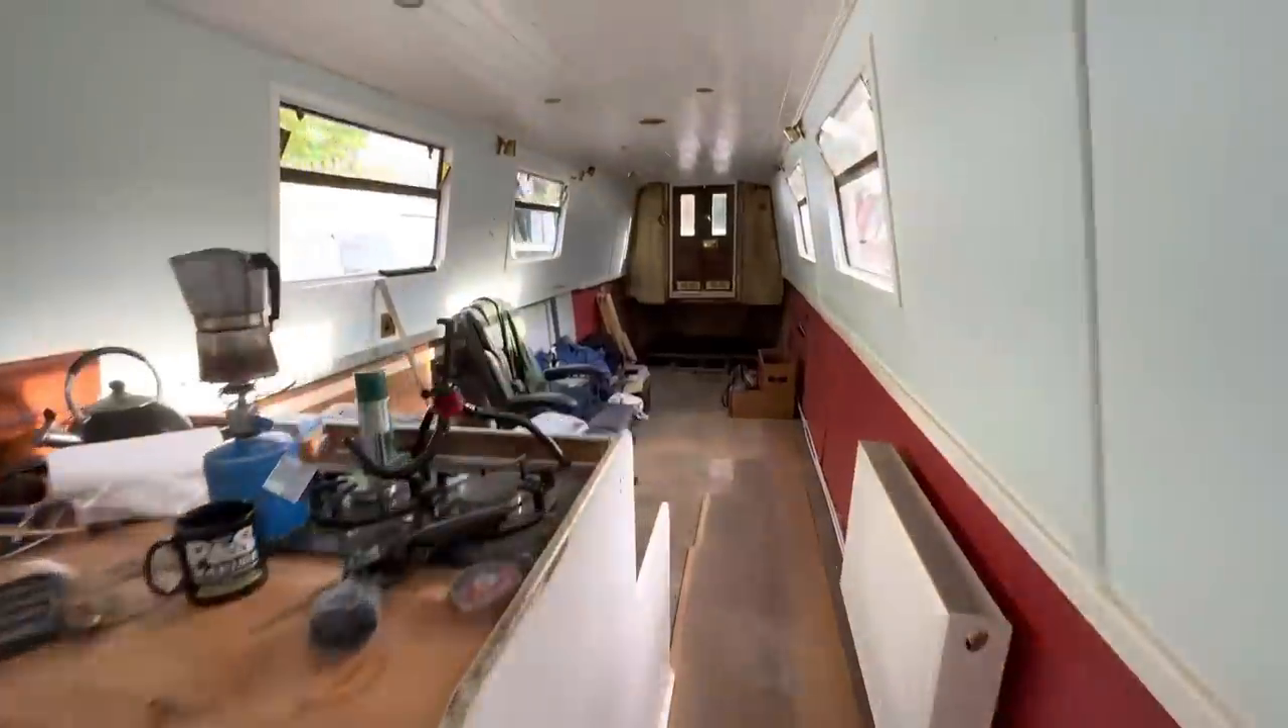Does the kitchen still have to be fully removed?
Yes.